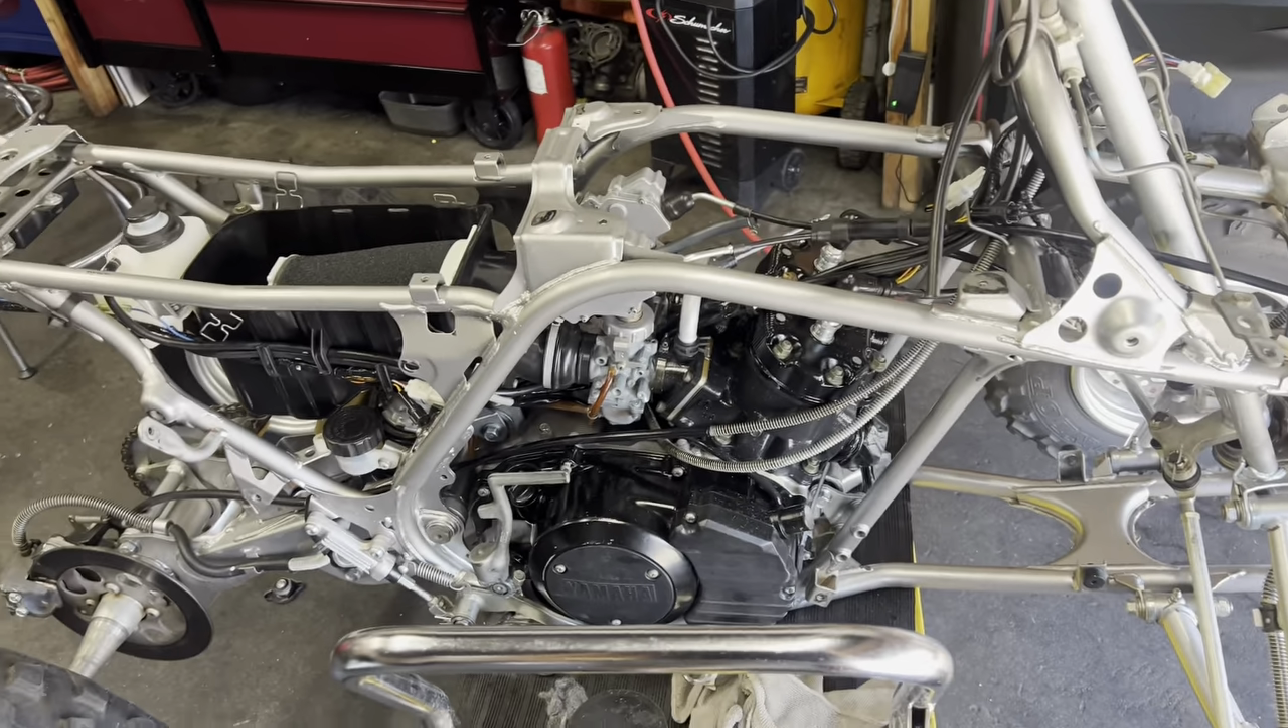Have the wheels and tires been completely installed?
No.